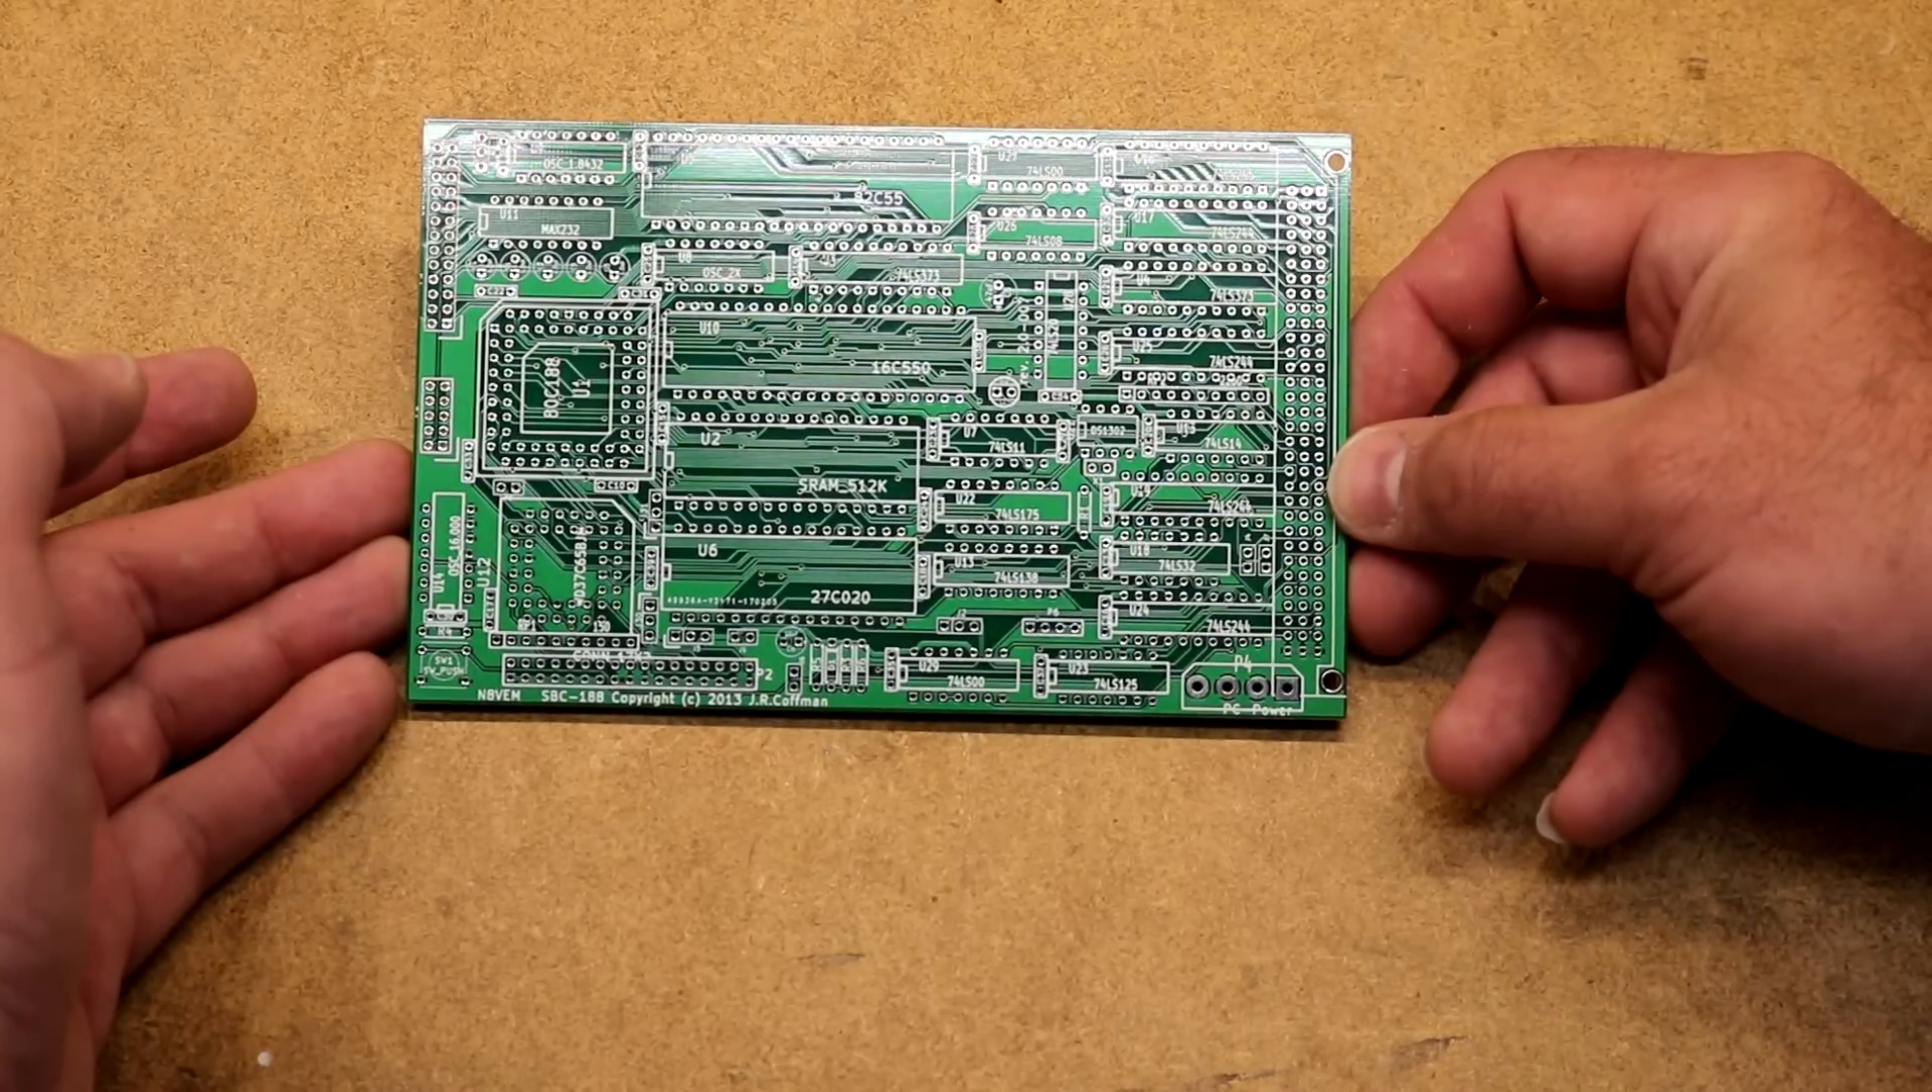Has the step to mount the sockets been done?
No.